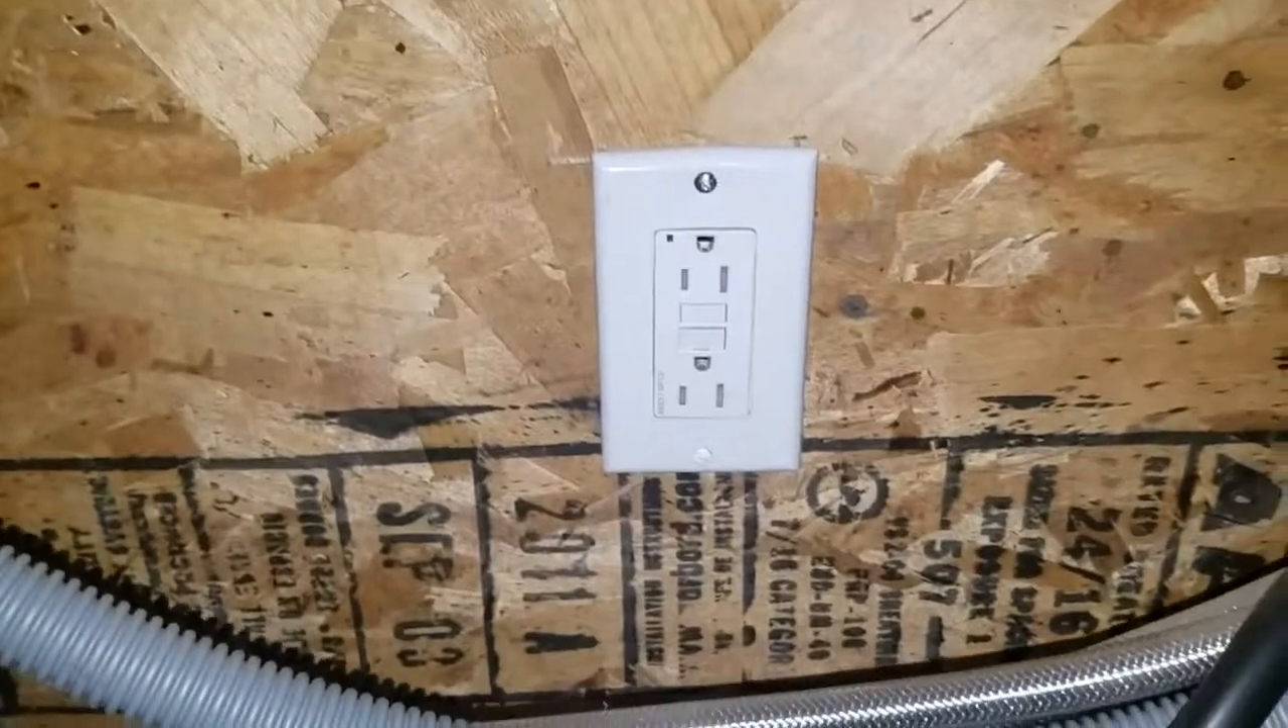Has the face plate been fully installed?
Yes.